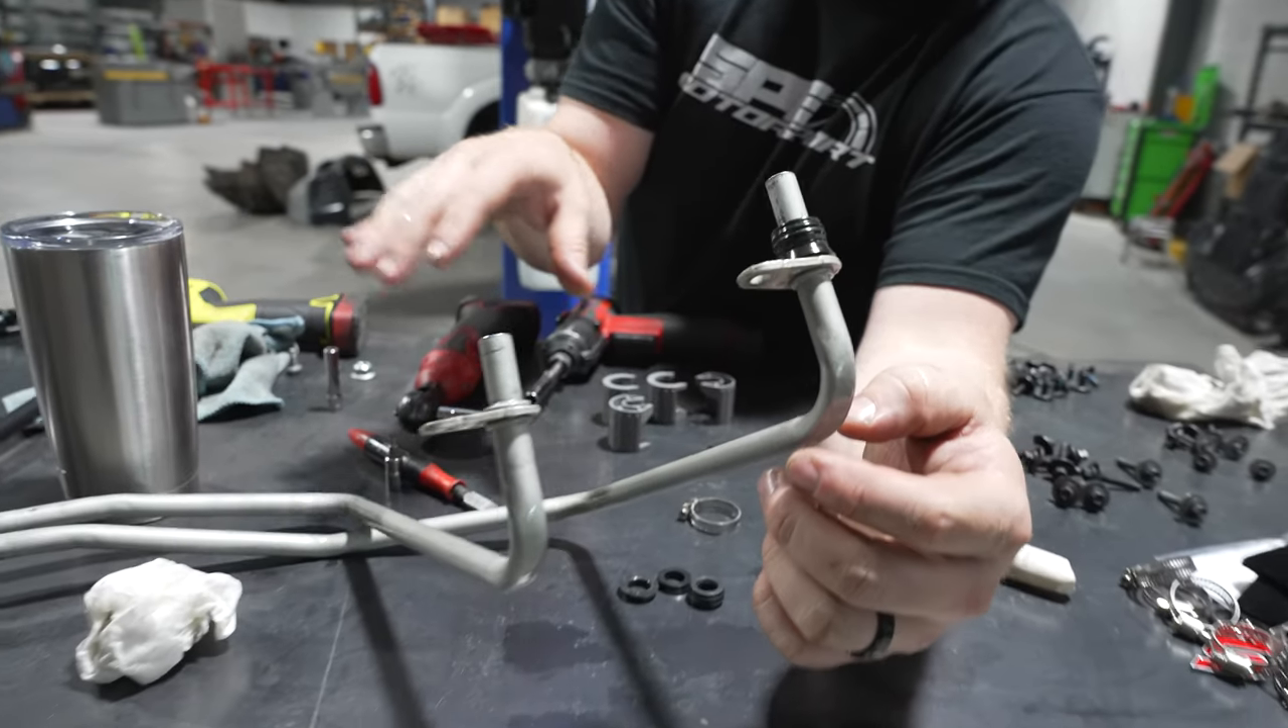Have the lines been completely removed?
Yes.